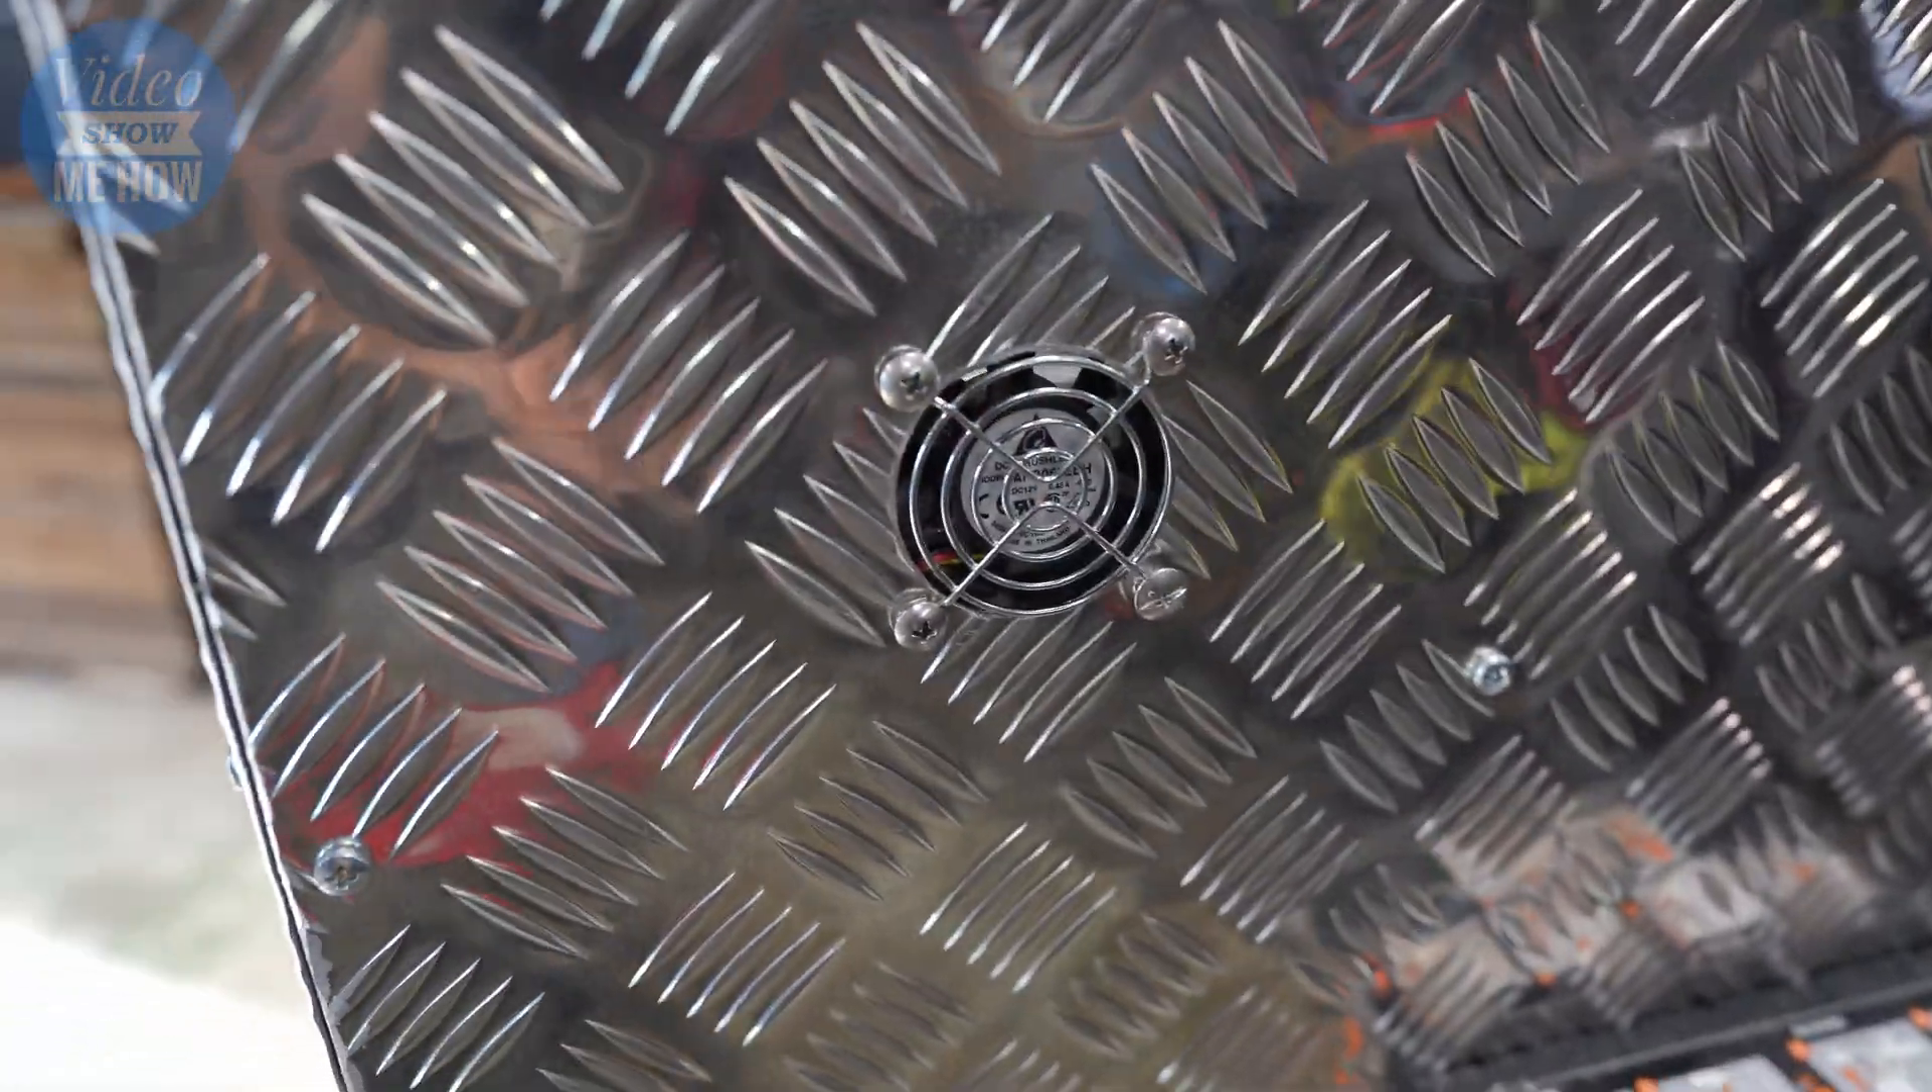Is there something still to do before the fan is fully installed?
No.